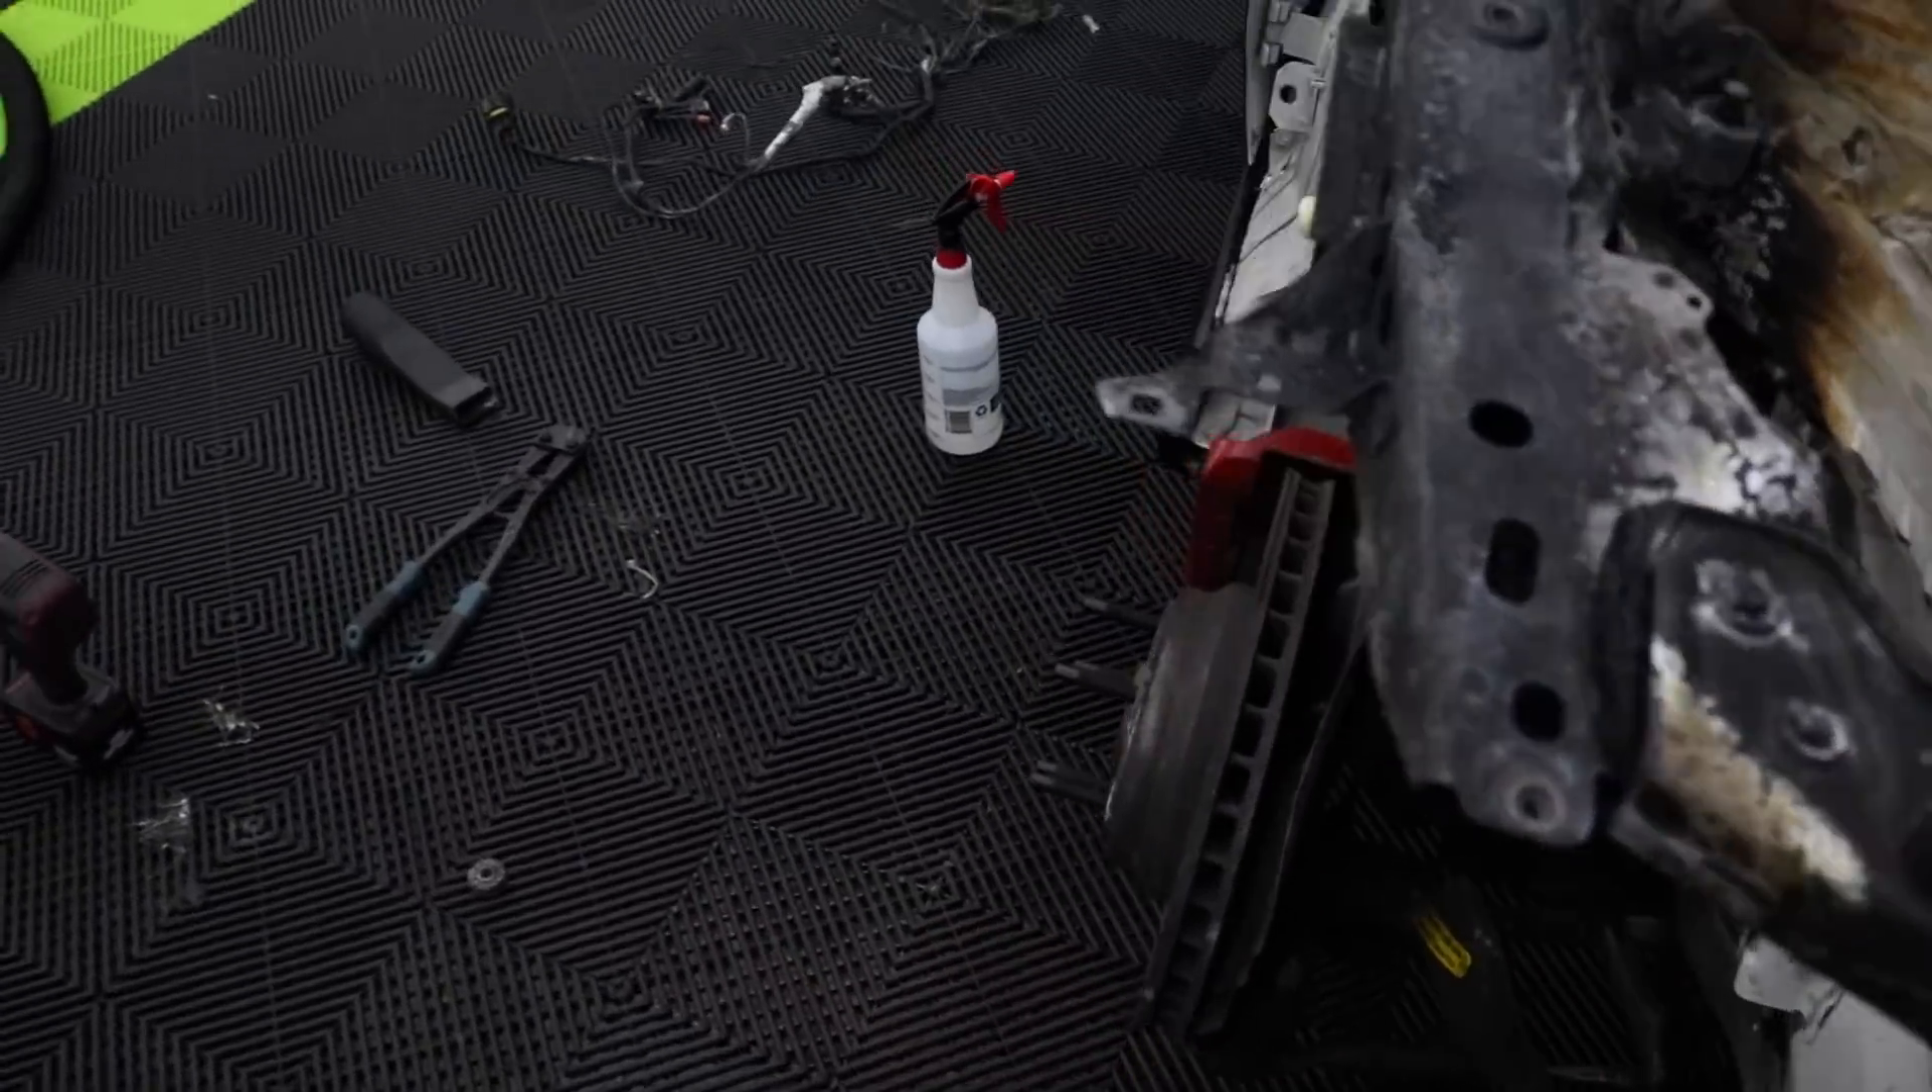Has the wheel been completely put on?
No.